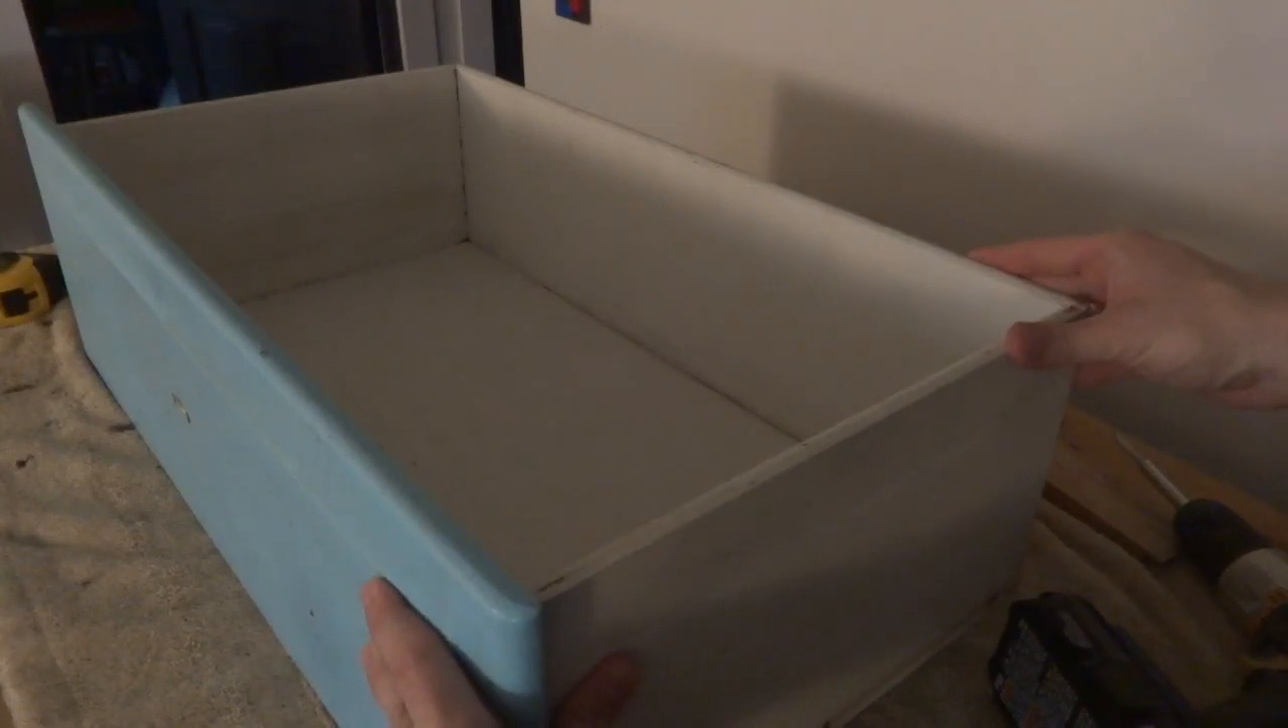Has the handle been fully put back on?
No.